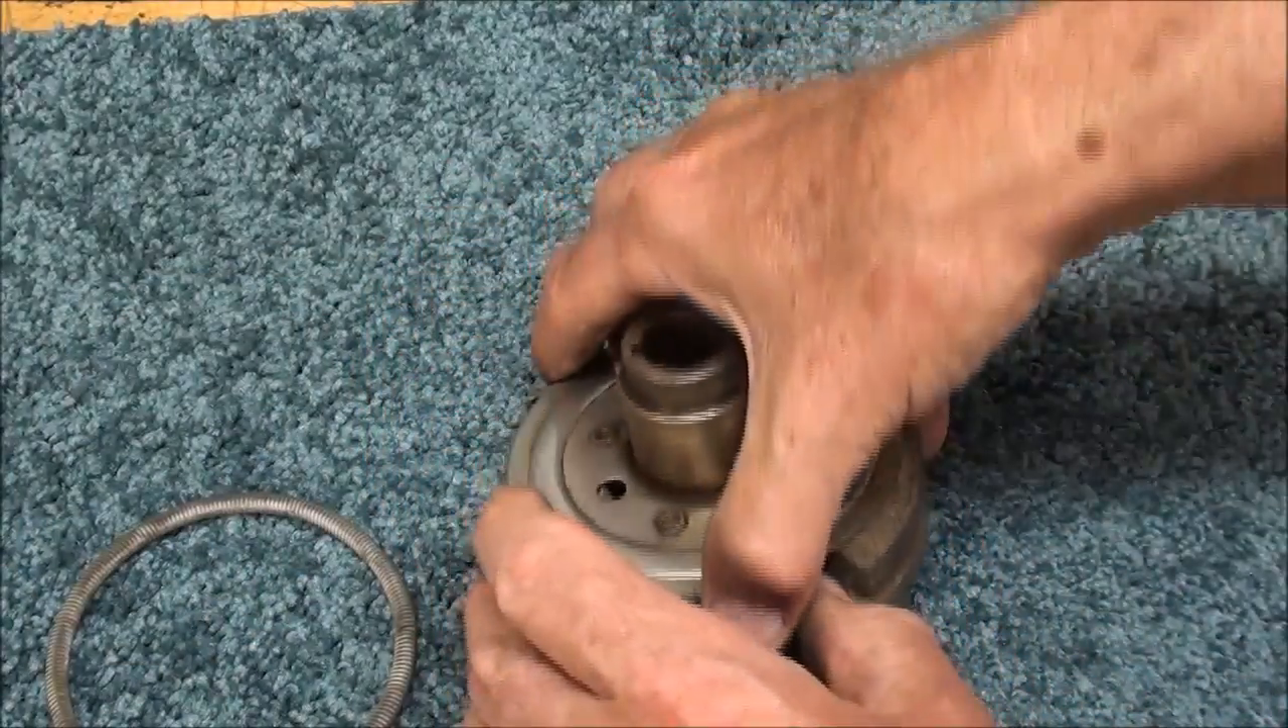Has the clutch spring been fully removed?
Yes.